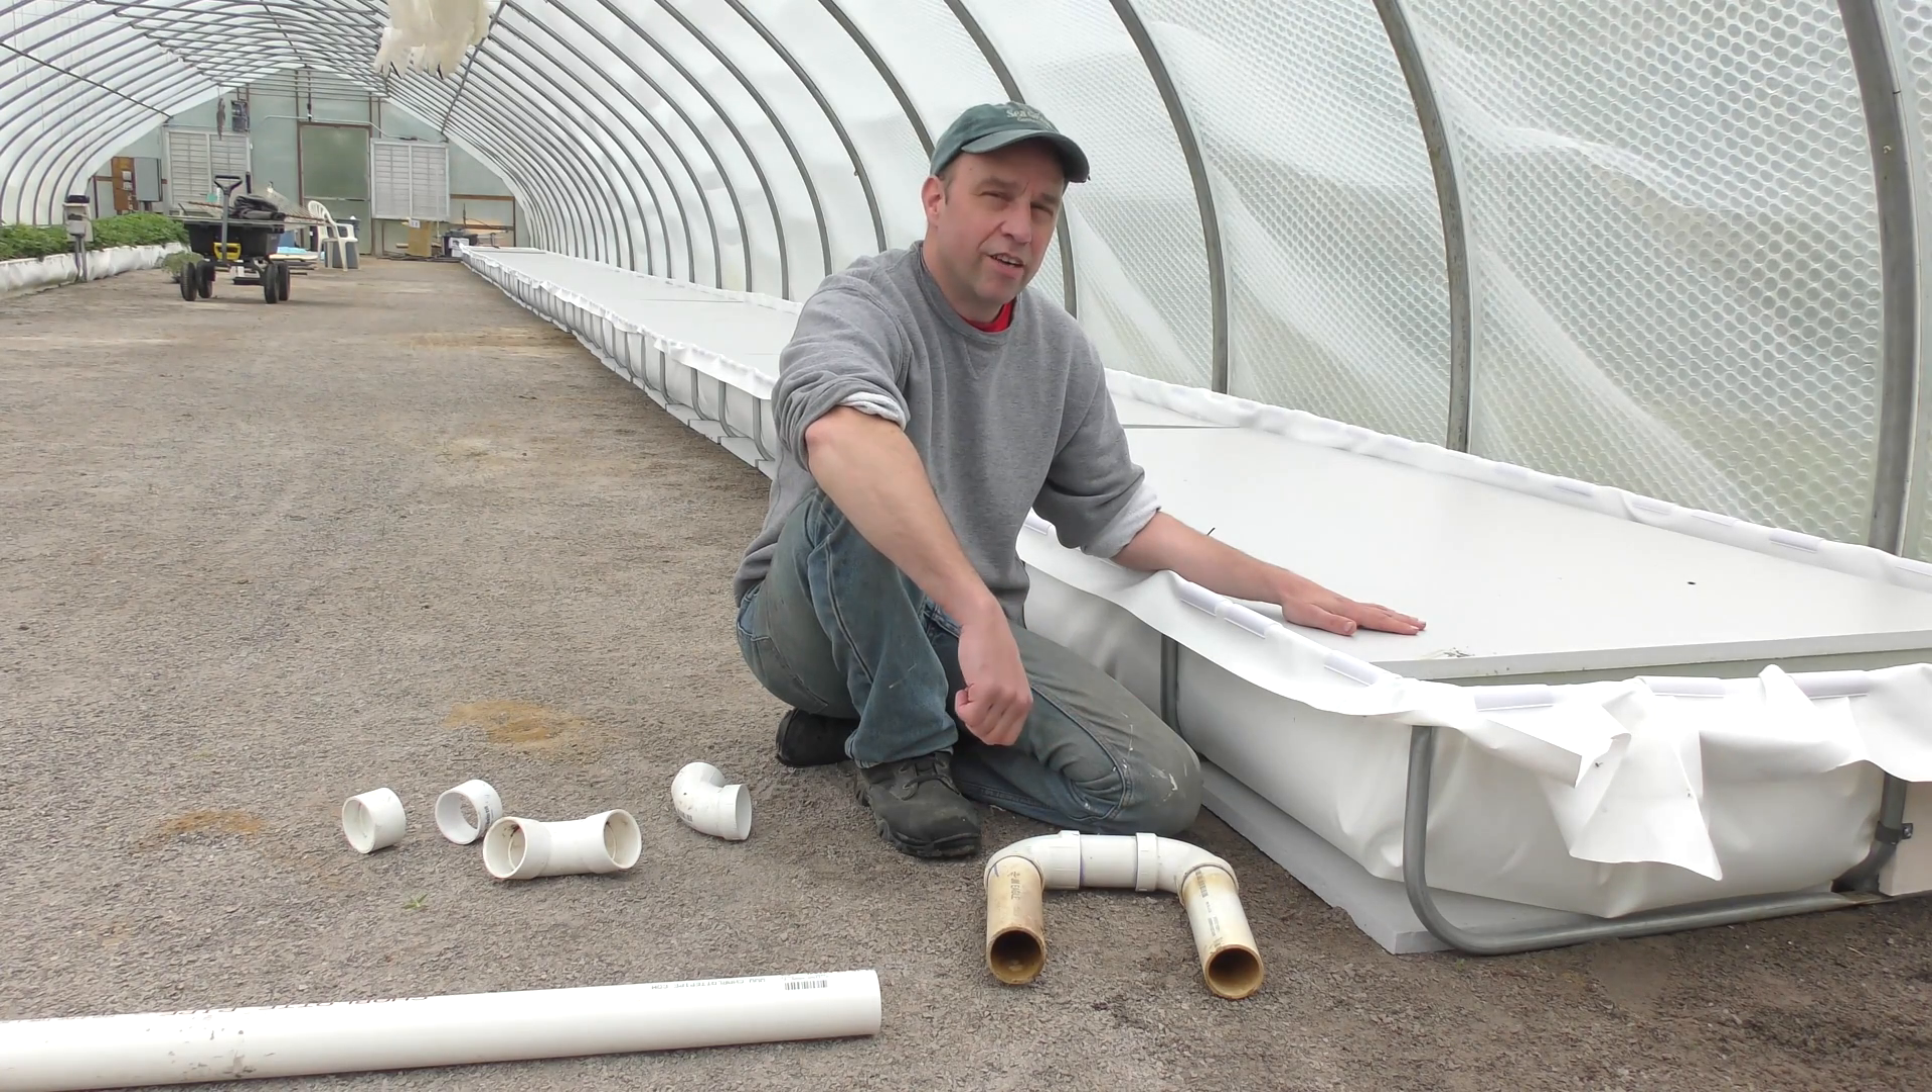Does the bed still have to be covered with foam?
No.